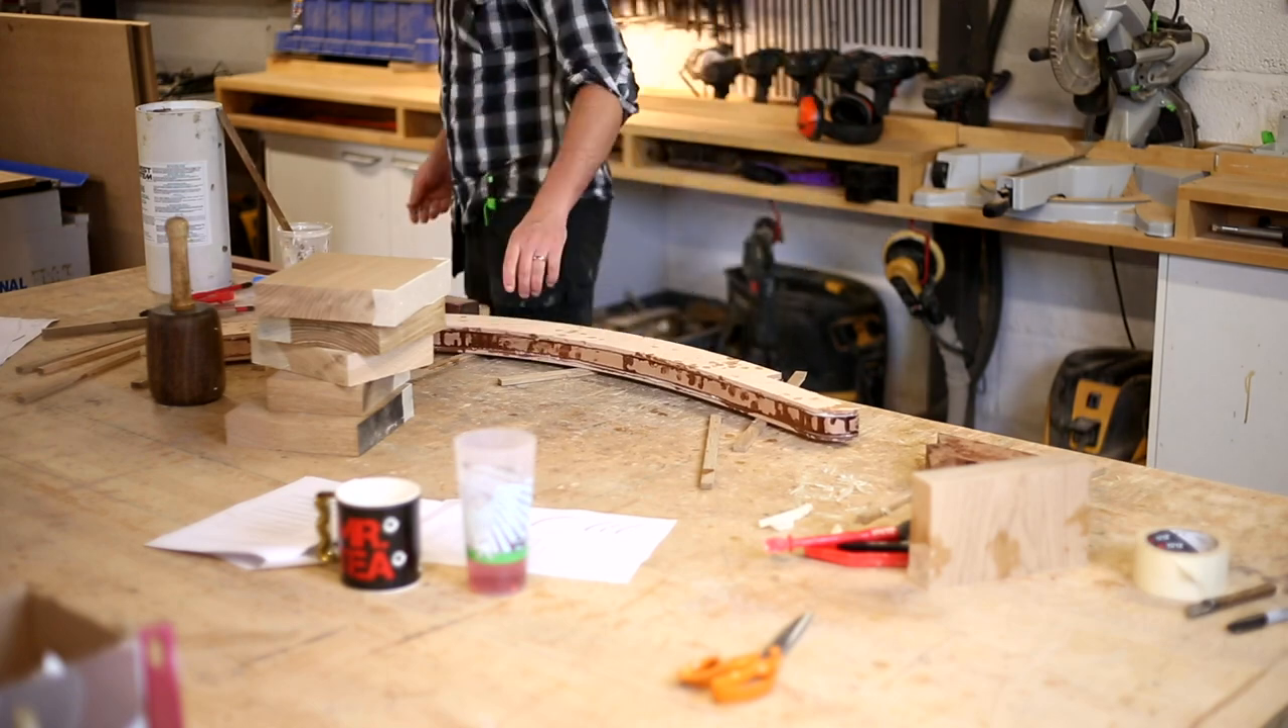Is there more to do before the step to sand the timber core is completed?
Yes.